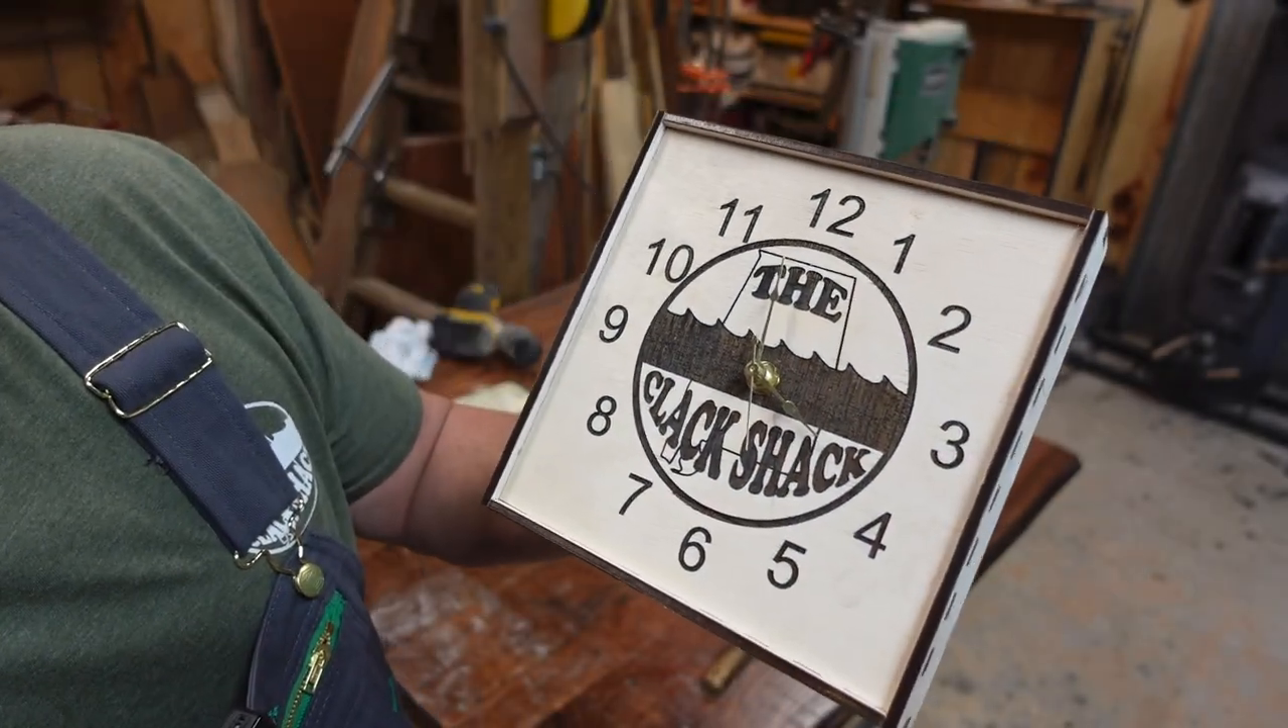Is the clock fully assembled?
Yes.